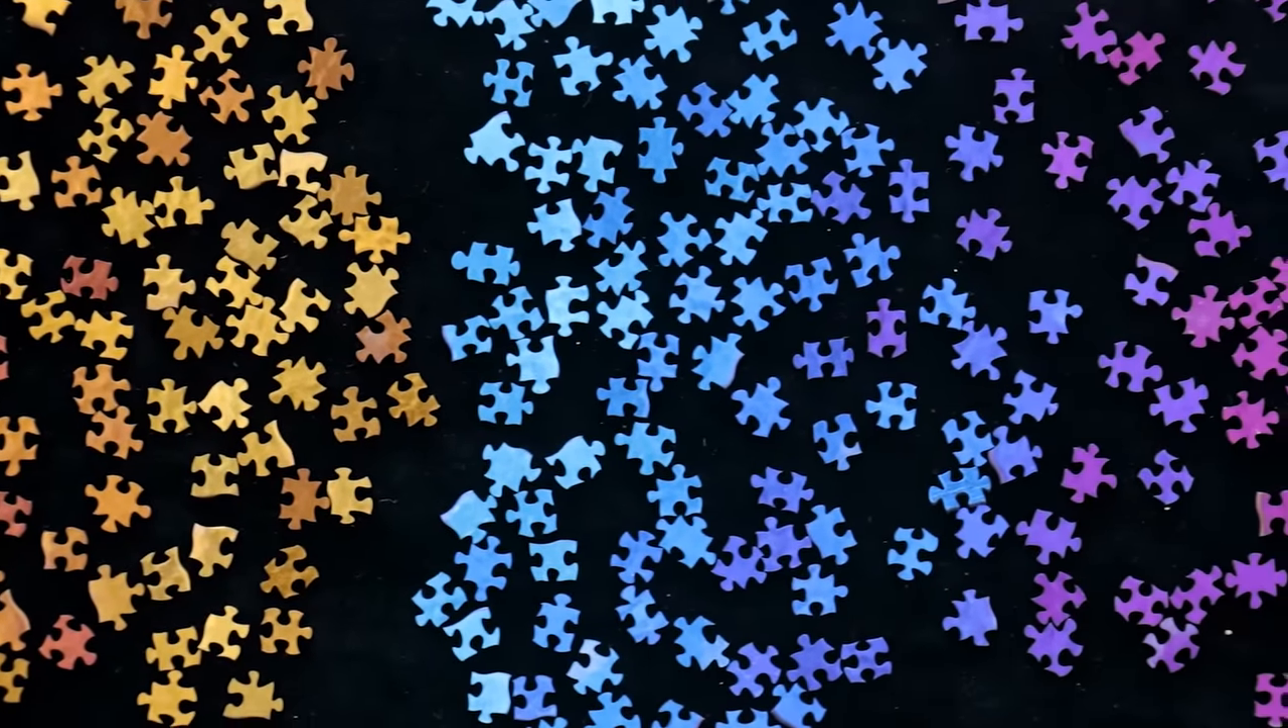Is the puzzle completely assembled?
No.